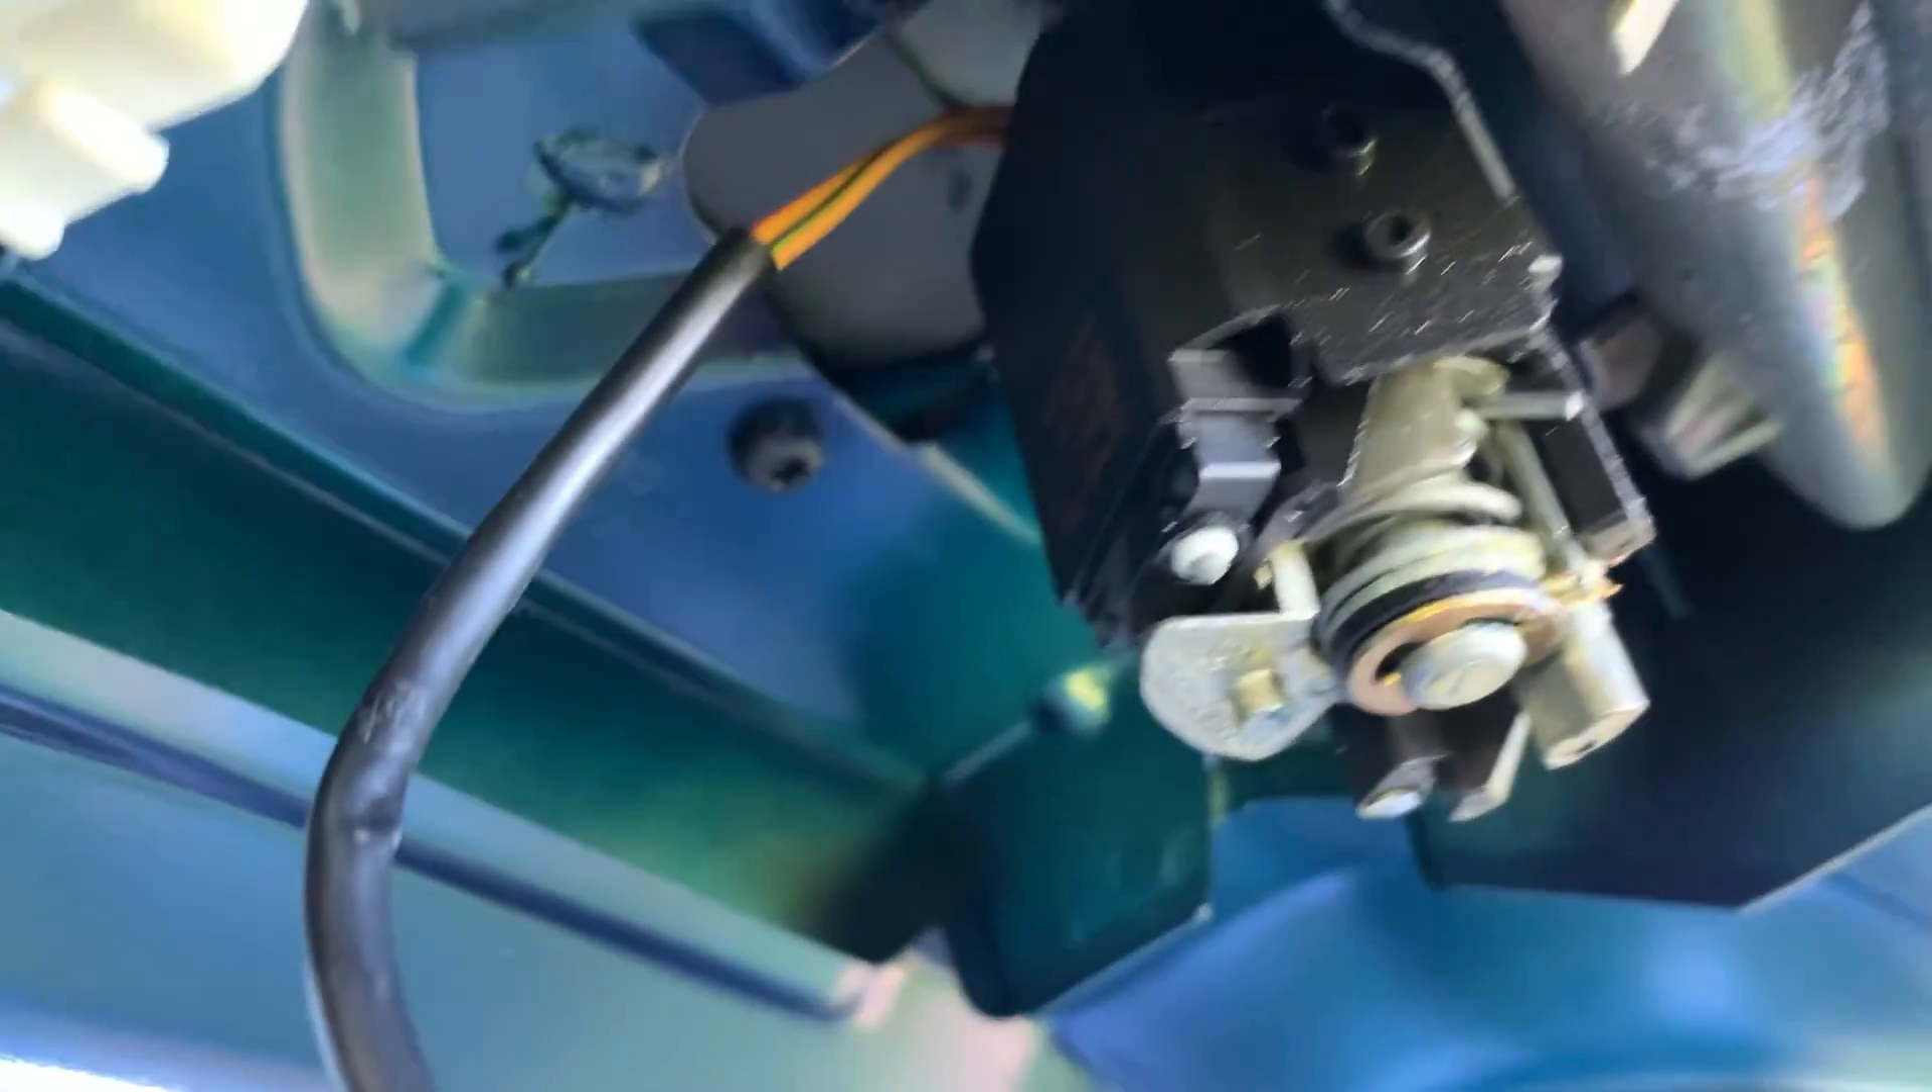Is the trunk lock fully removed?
No.